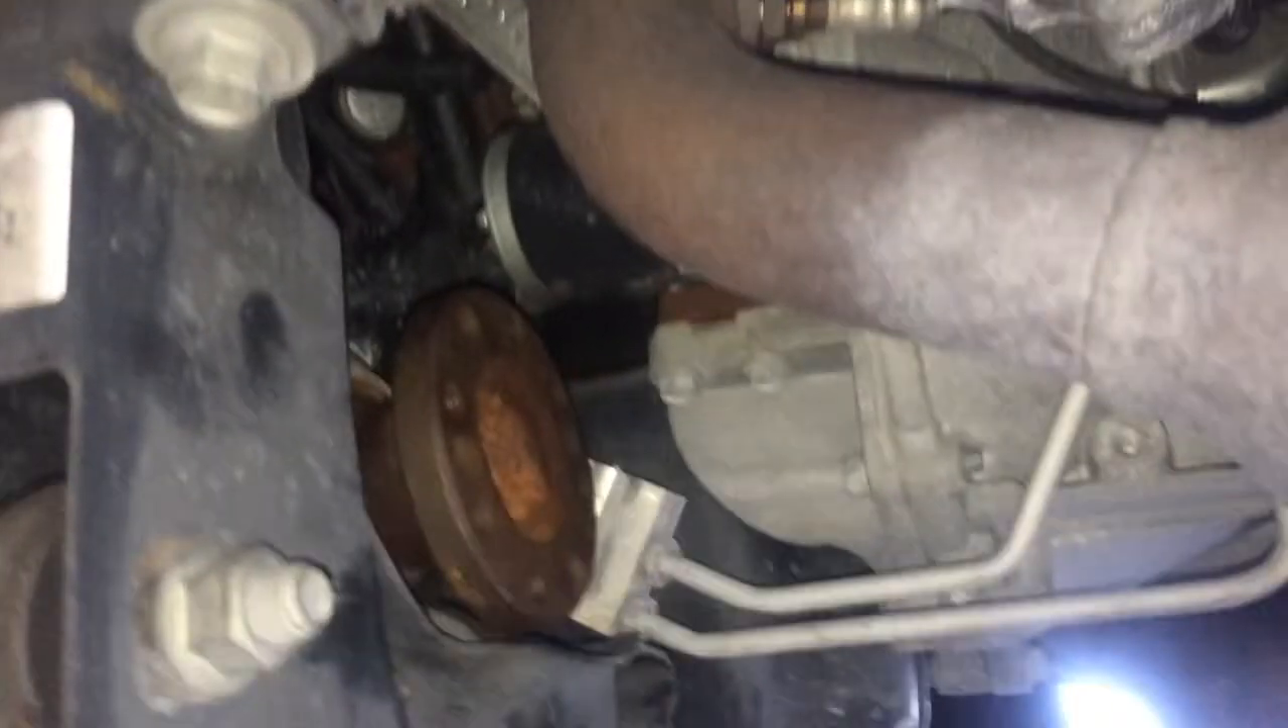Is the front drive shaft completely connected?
No.